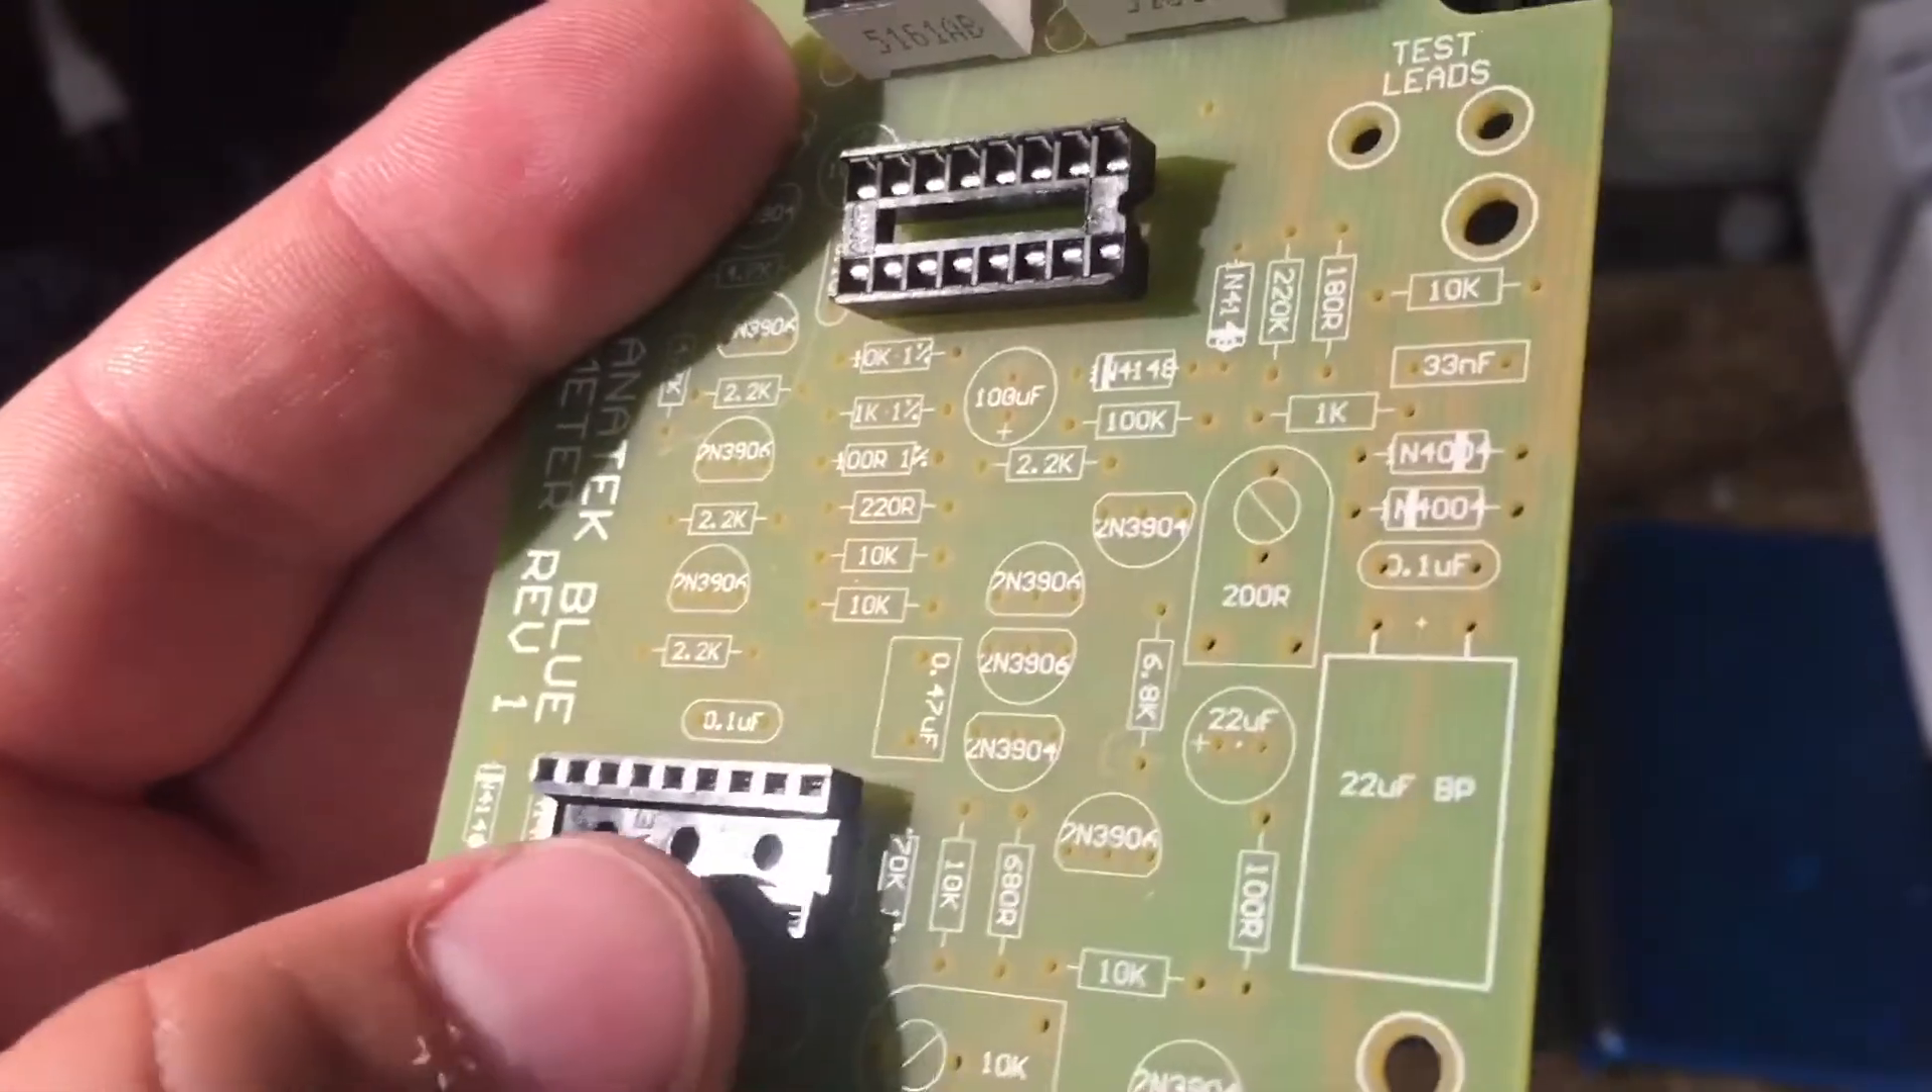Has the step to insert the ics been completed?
No.